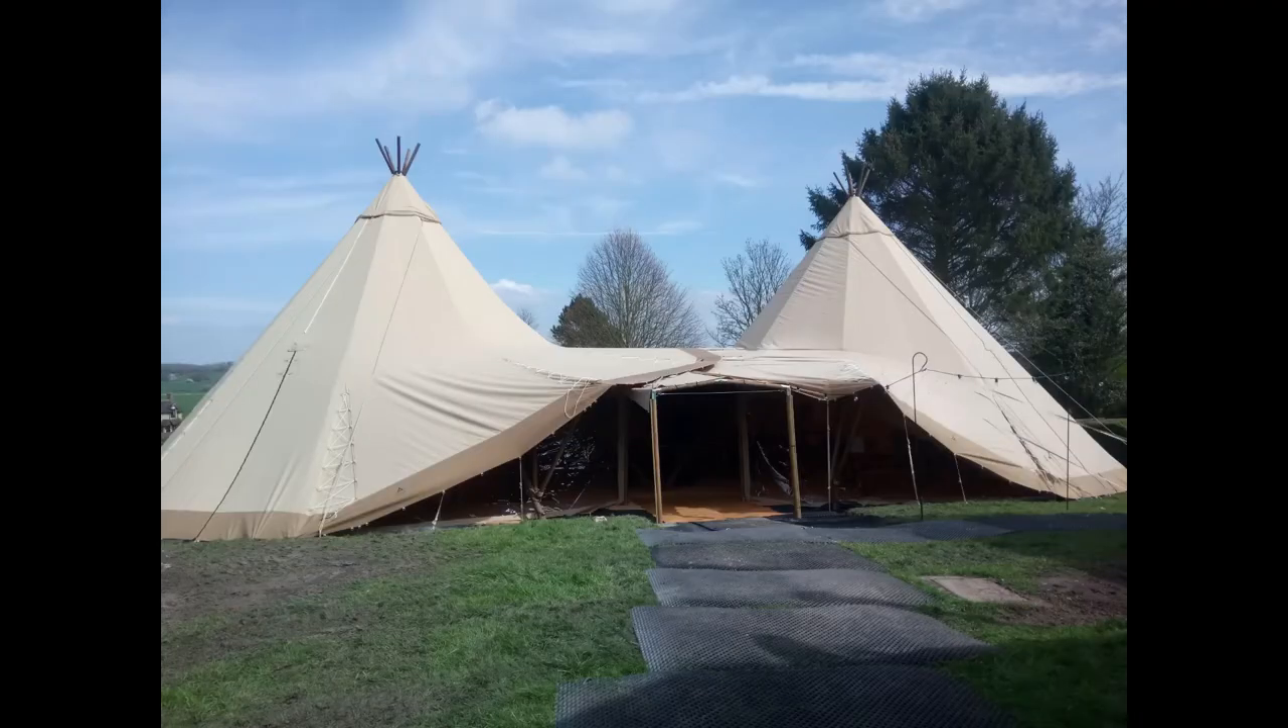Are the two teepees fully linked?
Yes.